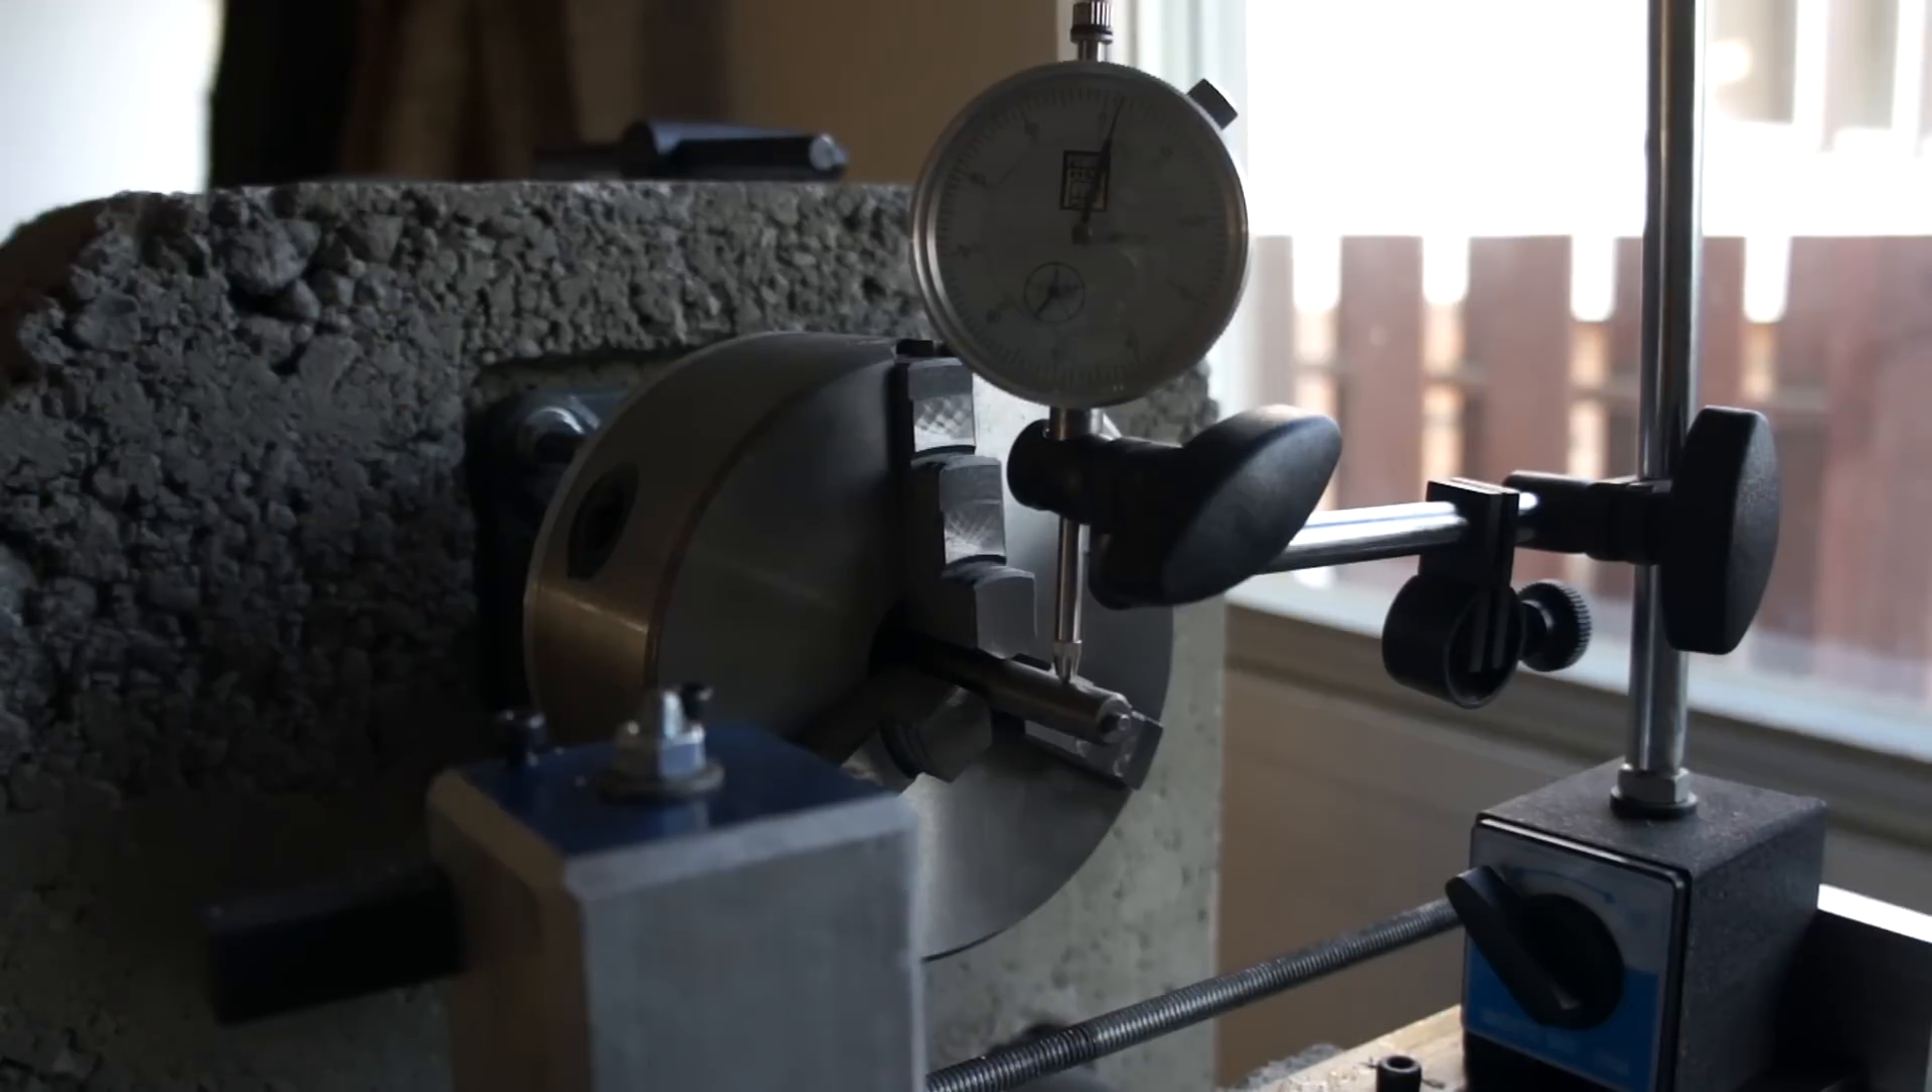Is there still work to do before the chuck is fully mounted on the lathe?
No.